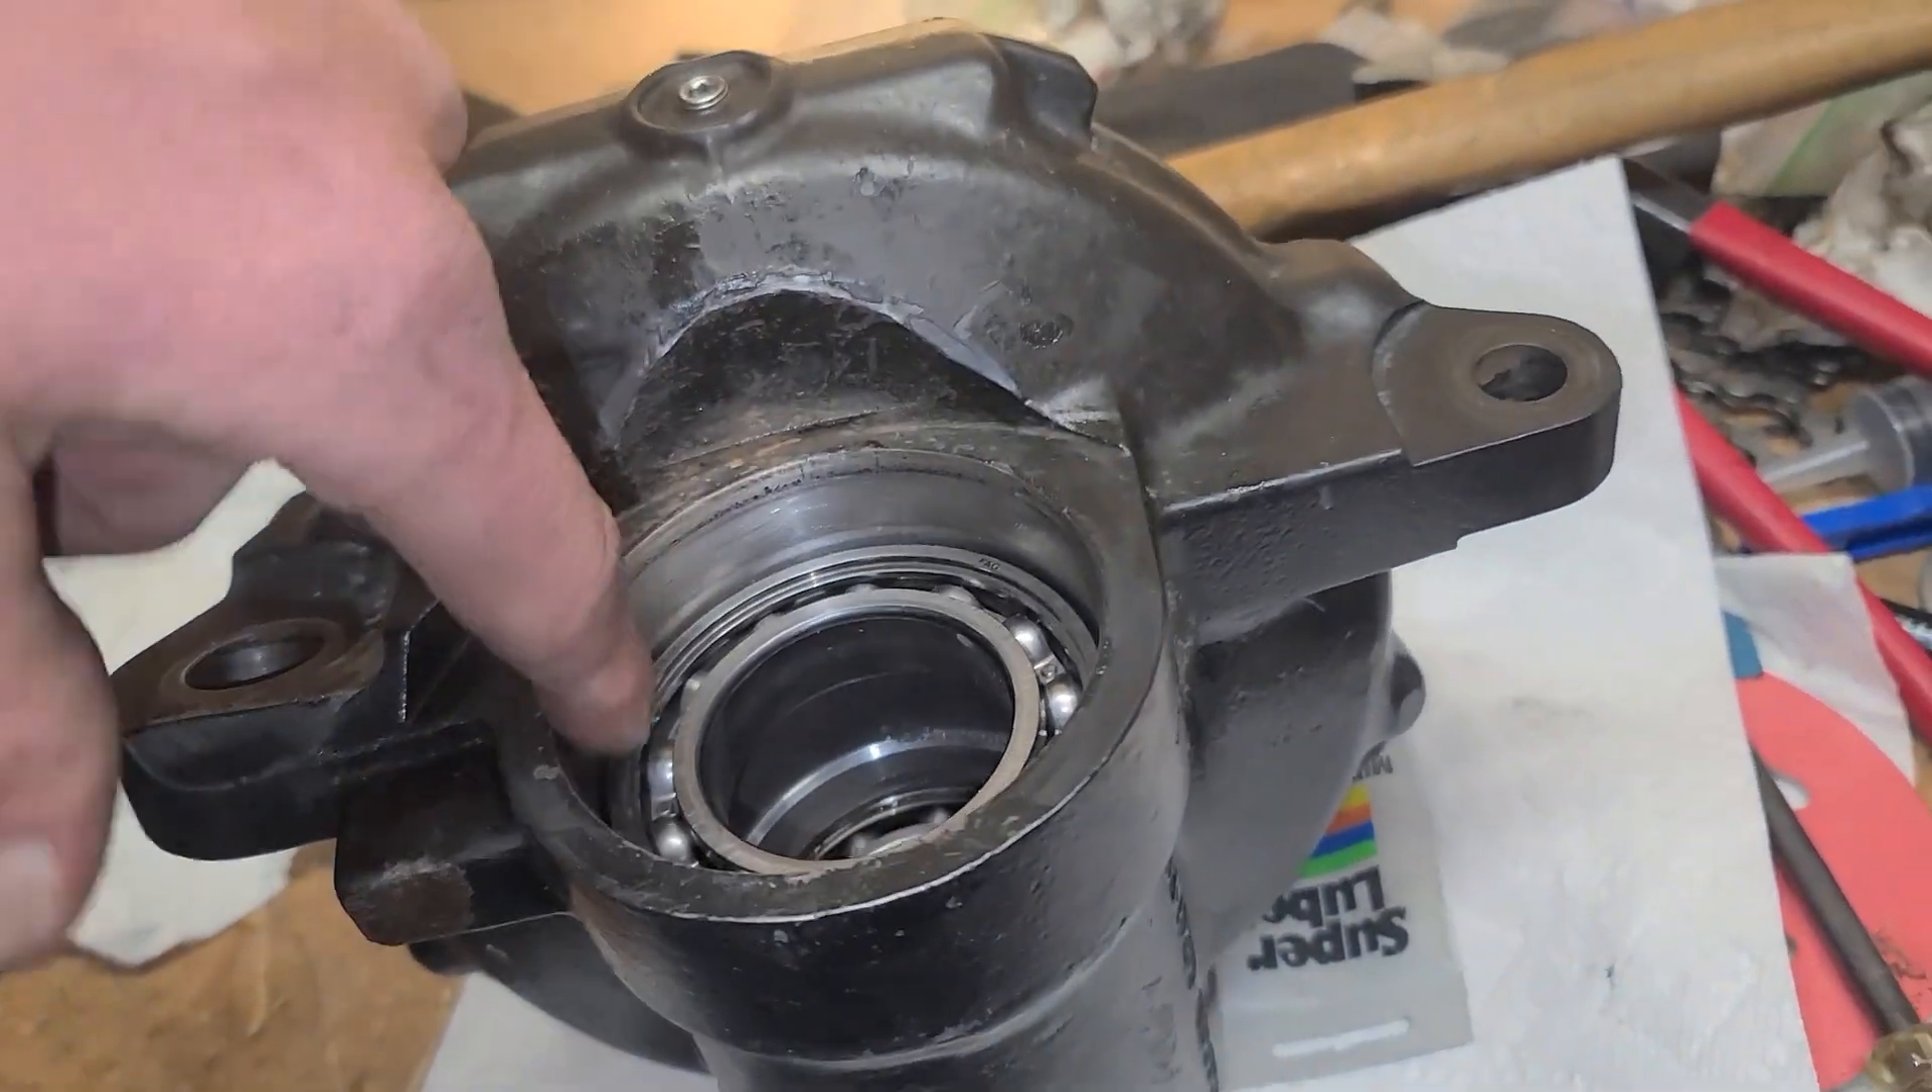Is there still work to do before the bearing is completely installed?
No.